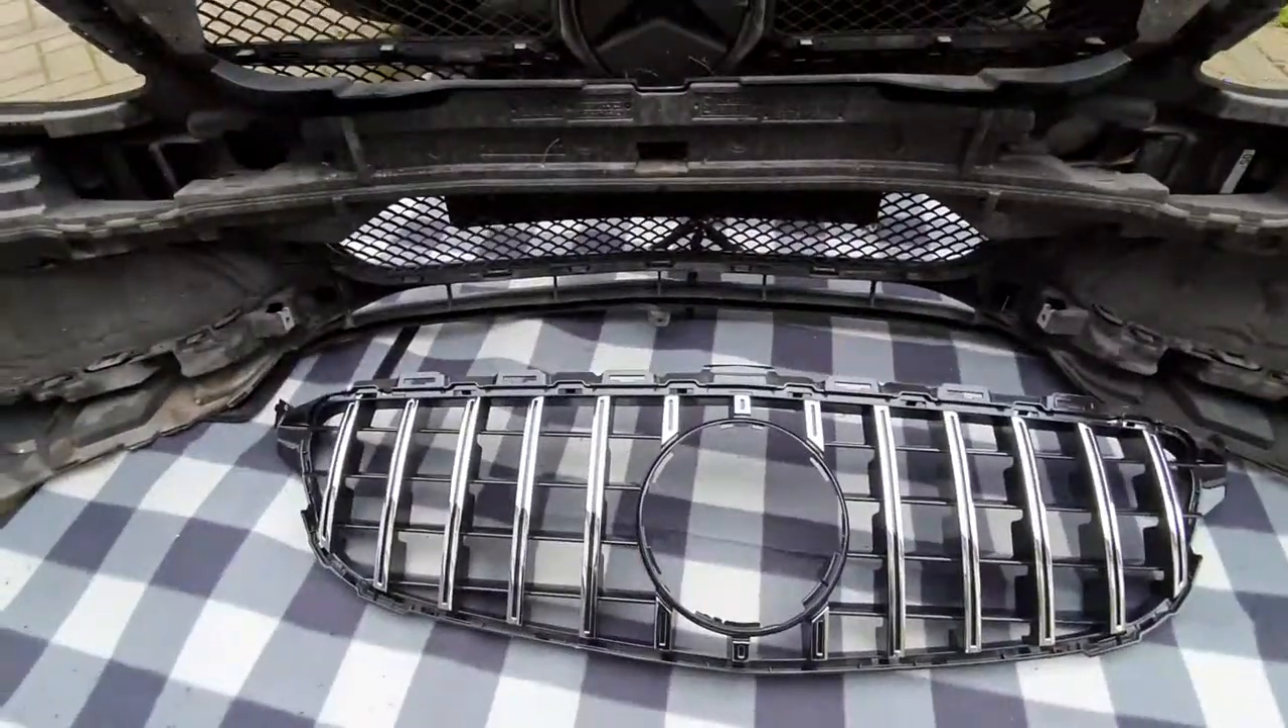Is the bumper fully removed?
Yes.